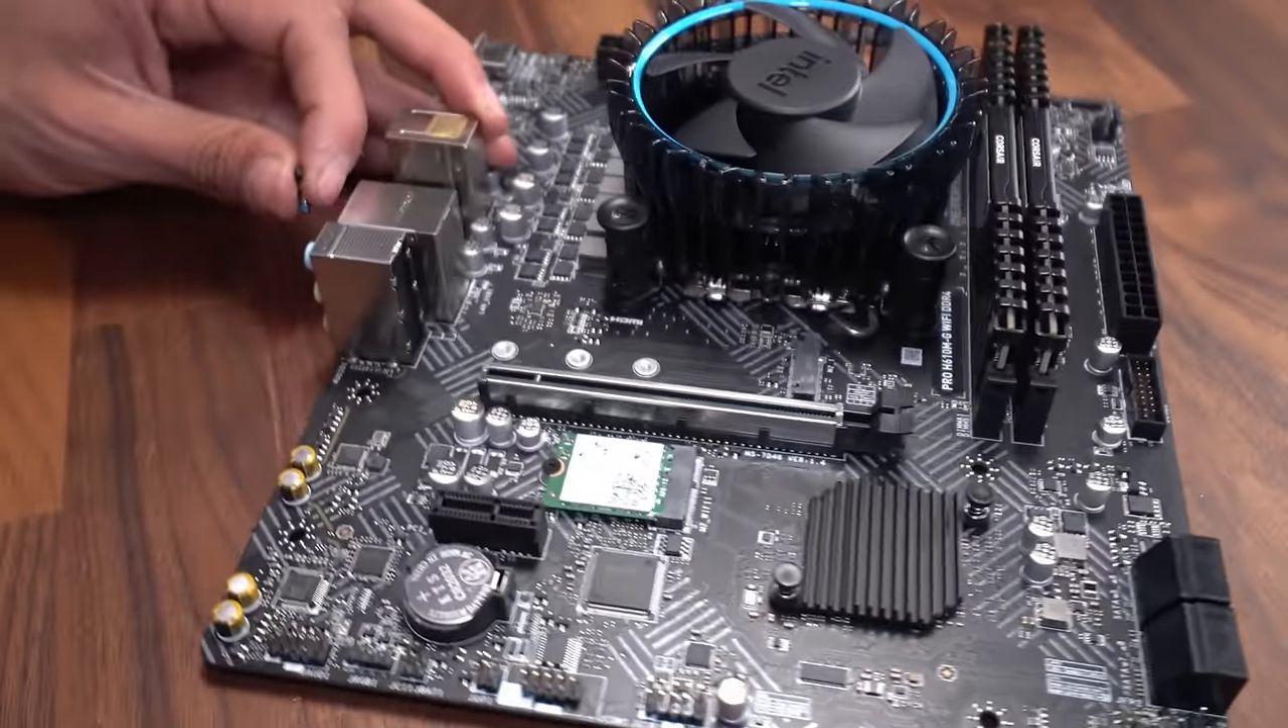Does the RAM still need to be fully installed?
No.